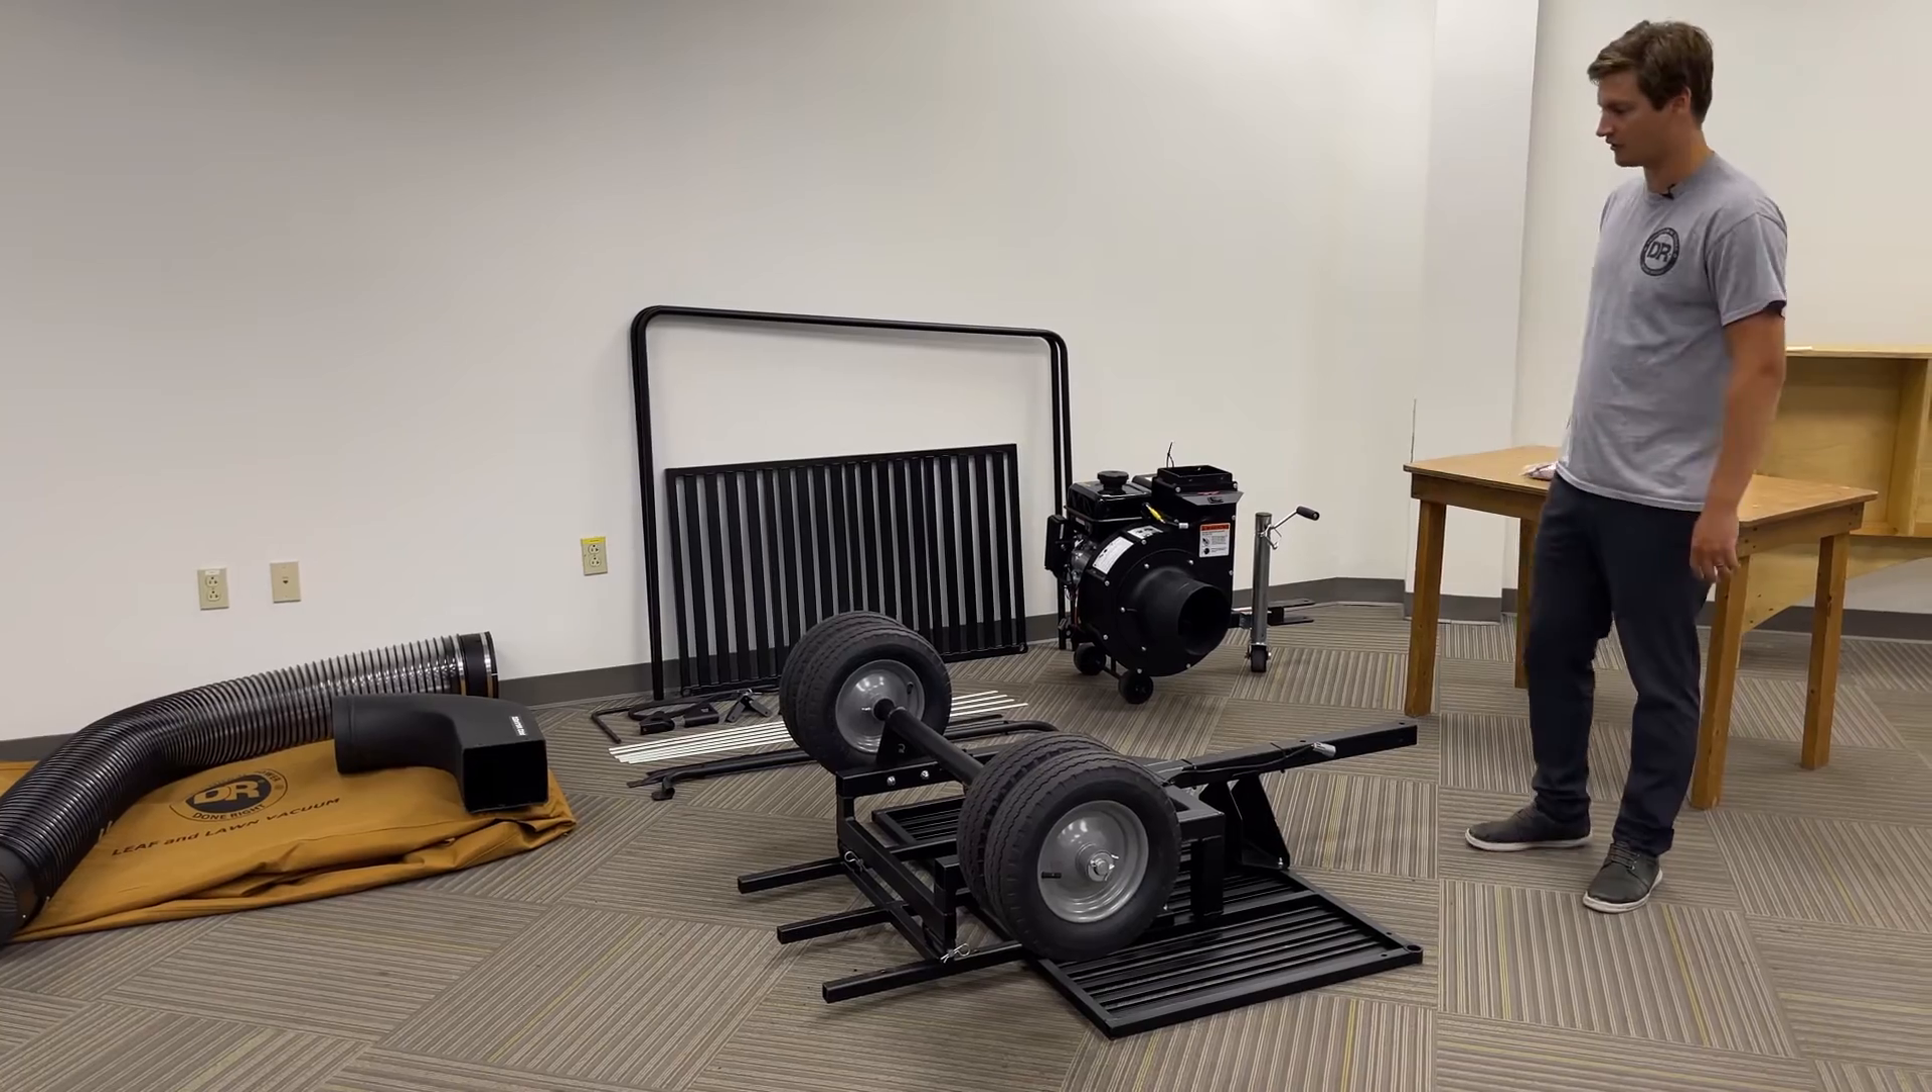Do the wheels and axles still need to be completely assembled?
No.